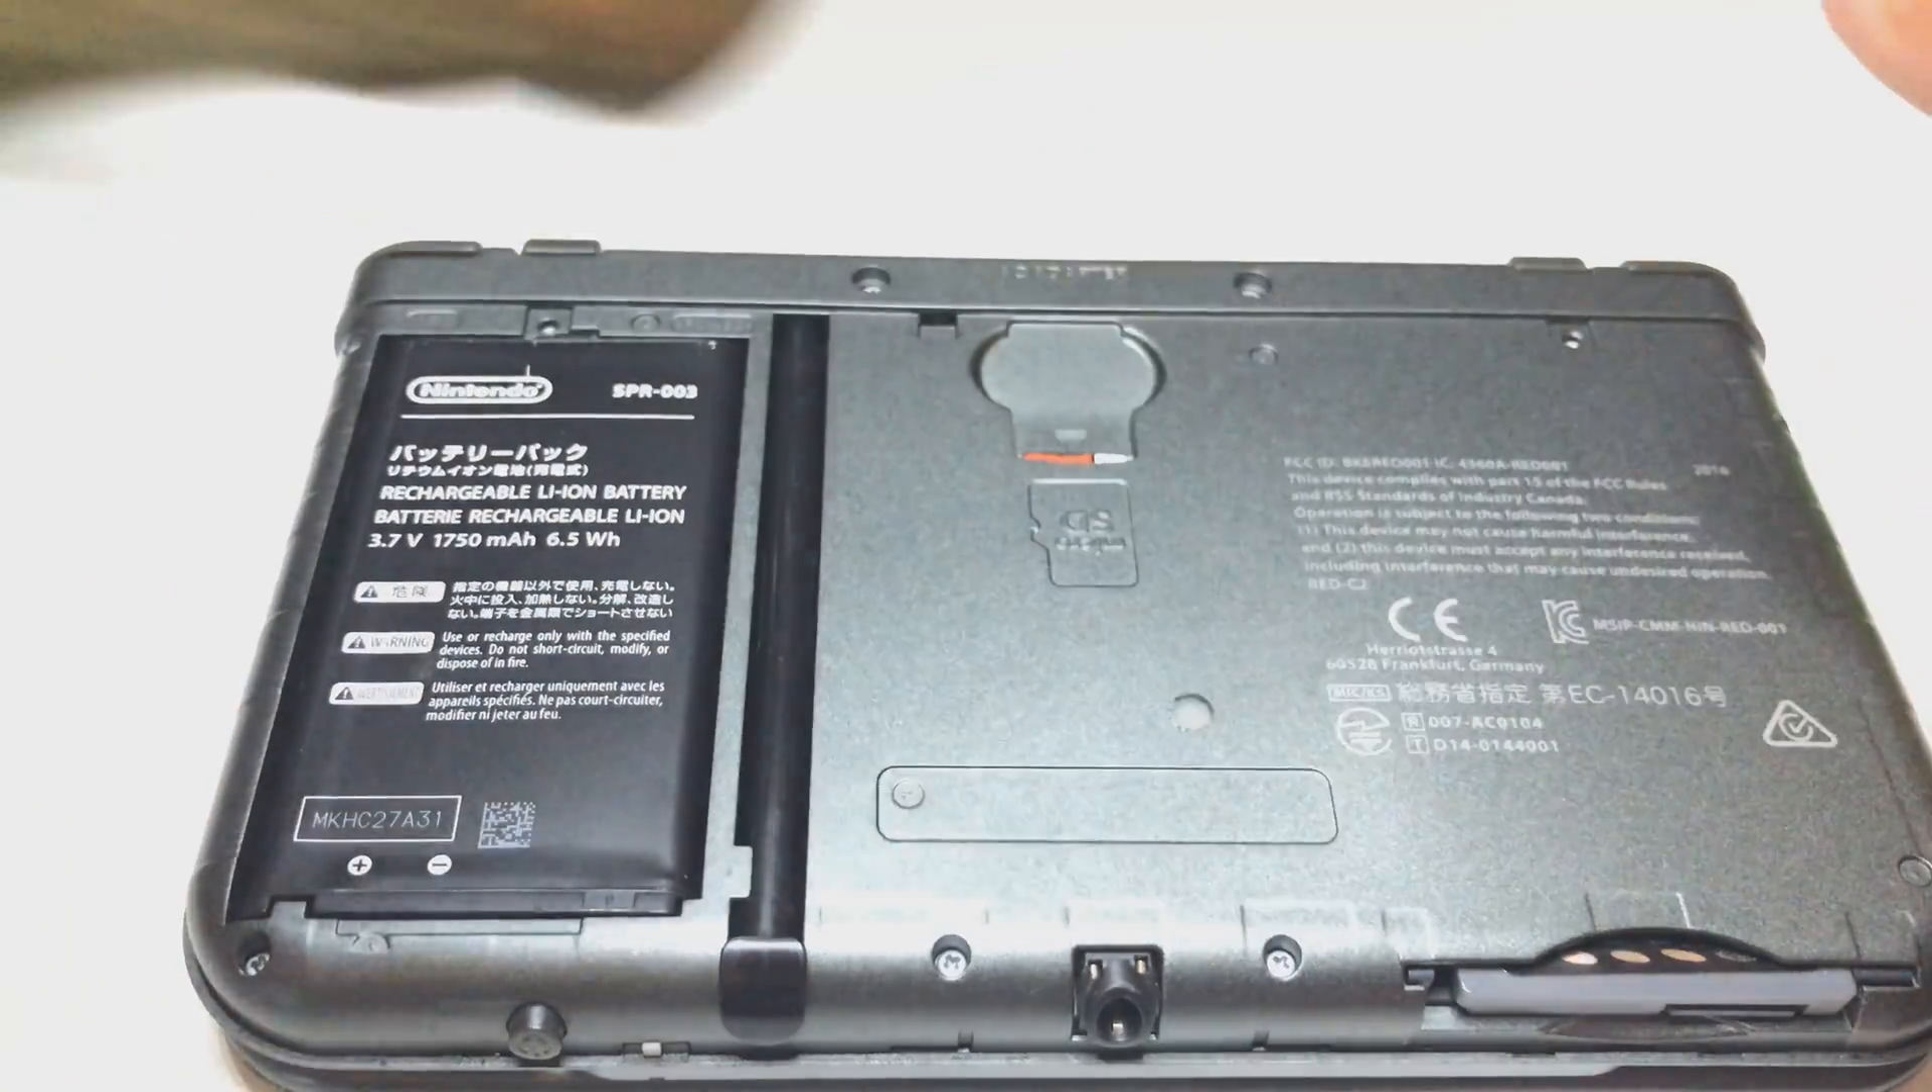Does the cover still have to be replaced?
Yes.